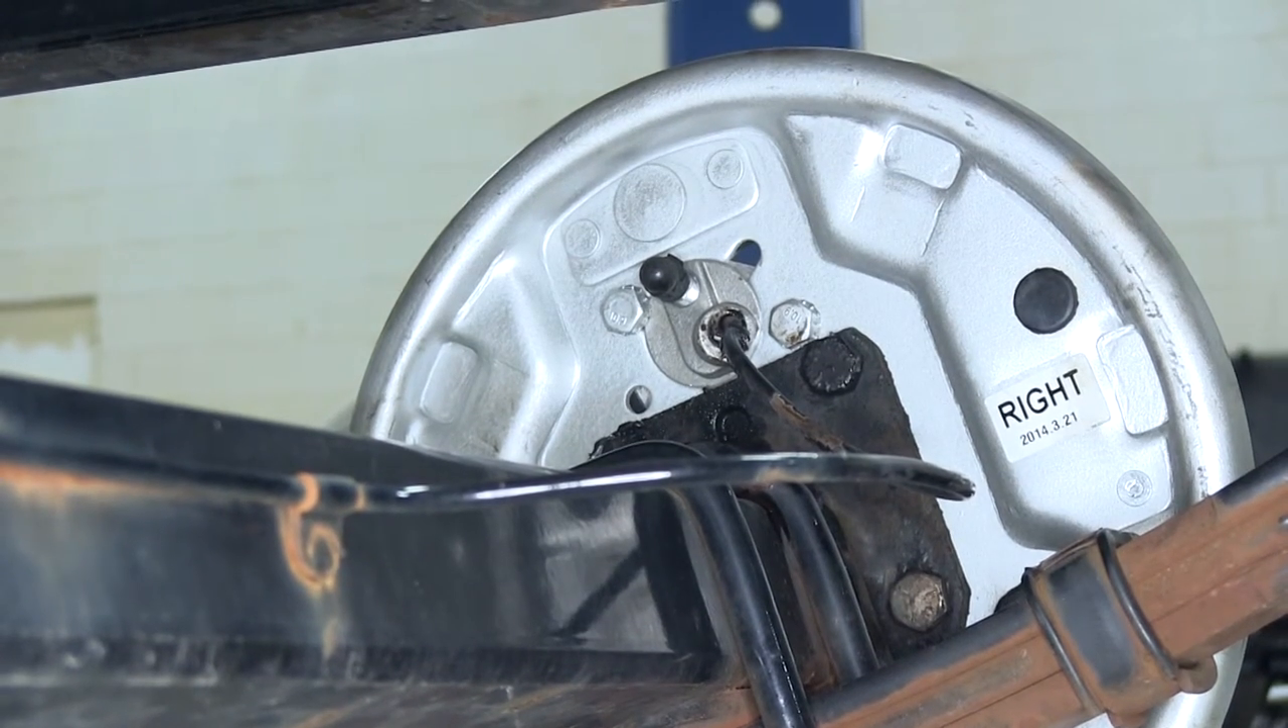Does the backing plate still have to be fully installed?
No.